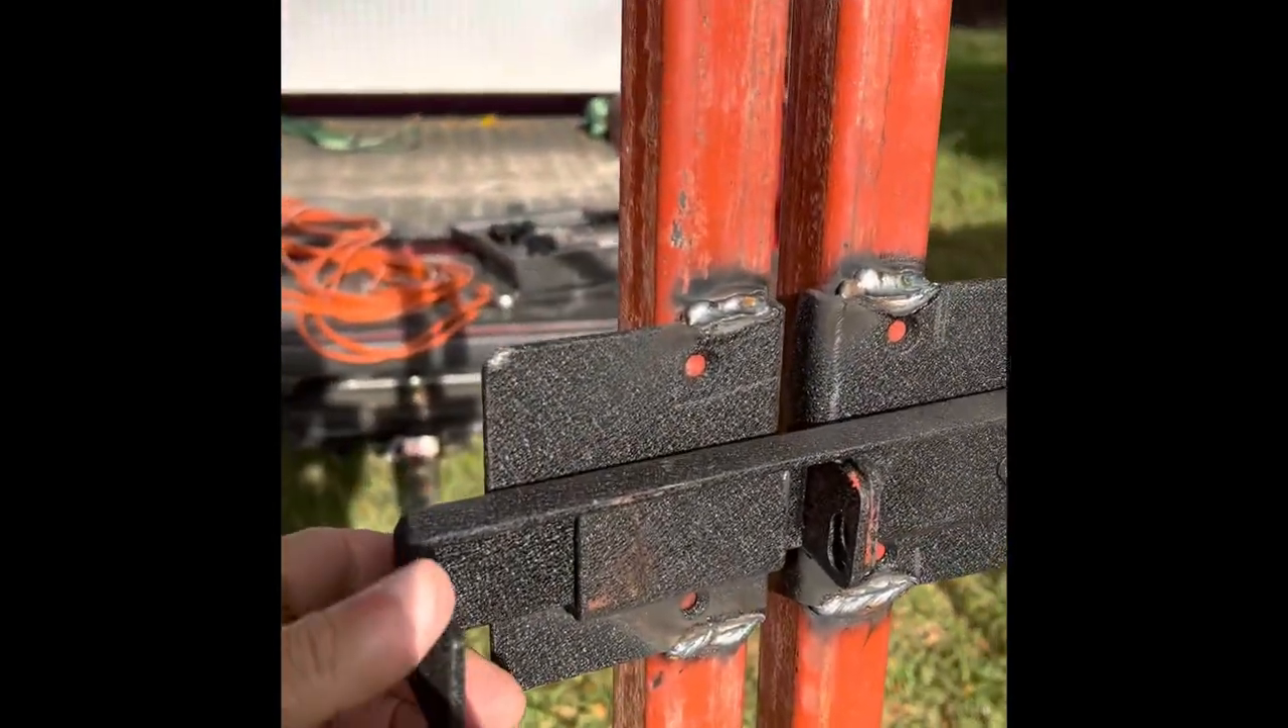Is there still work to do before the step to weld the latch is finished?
No.